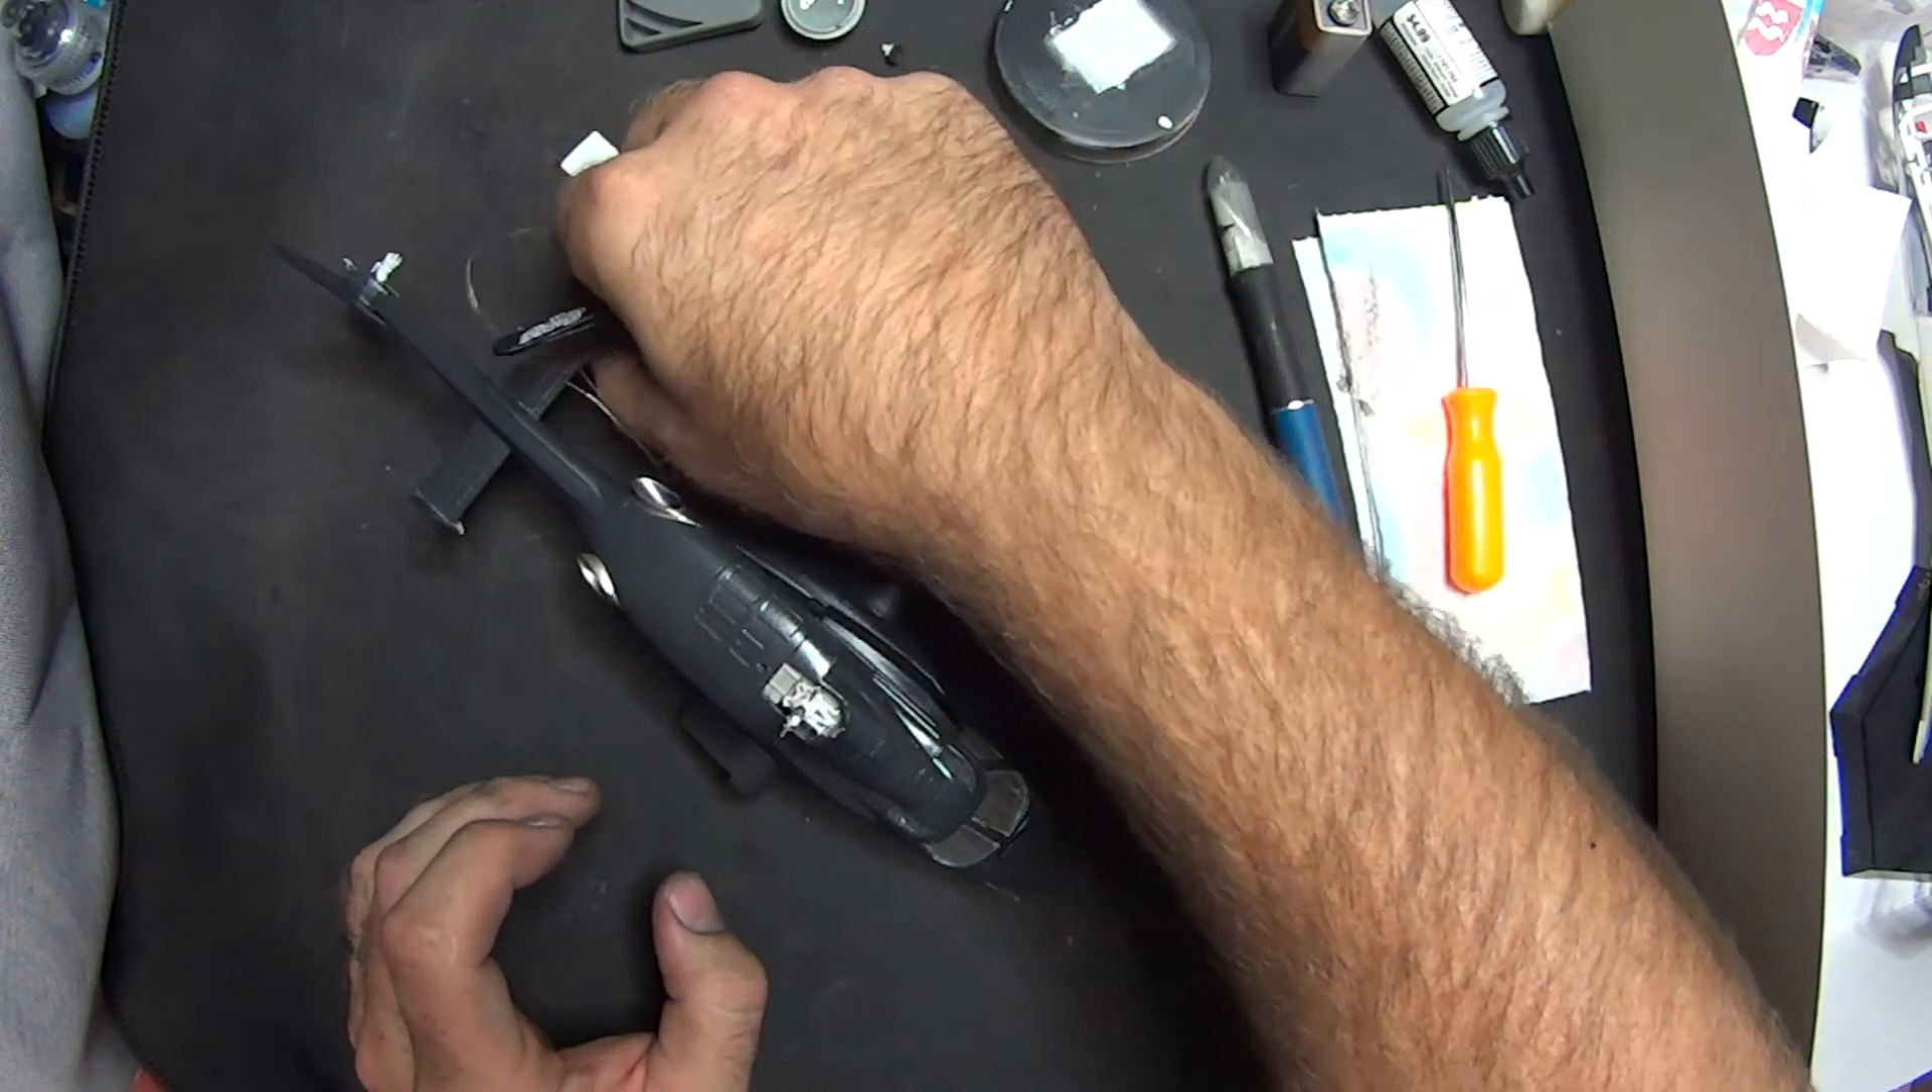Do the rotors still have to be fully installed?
Yes.